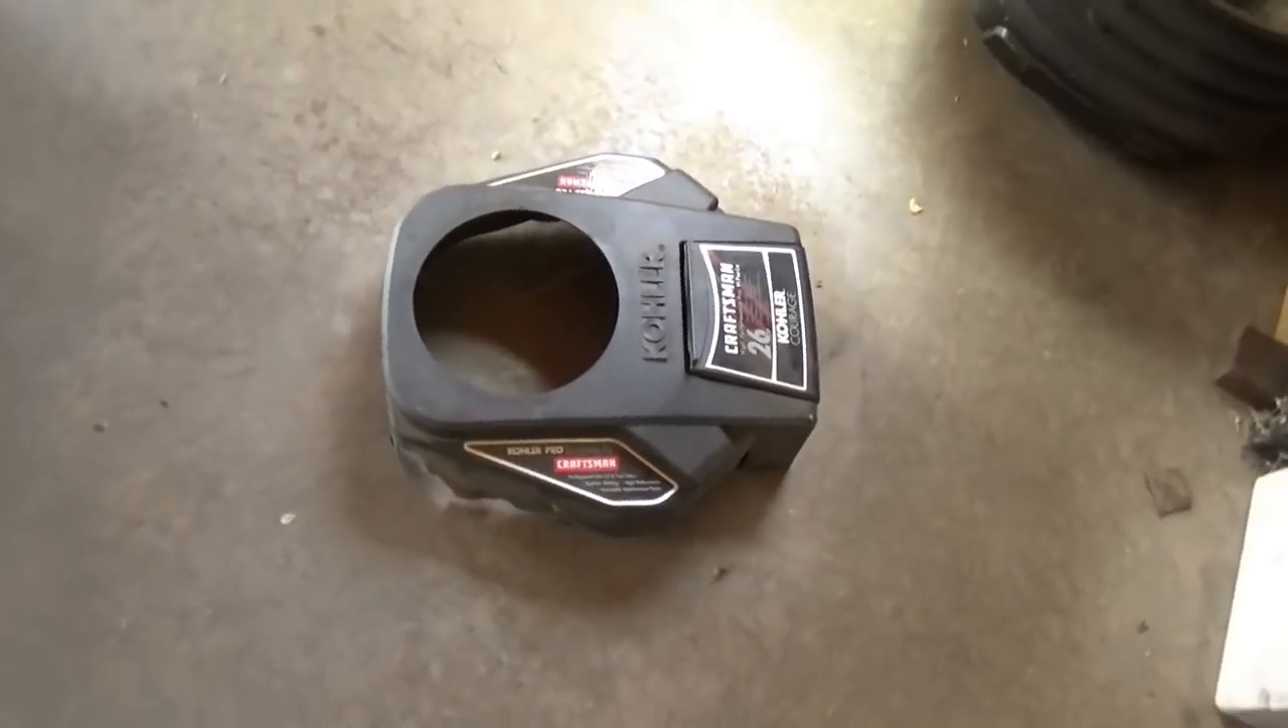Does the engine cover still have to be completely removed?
No.